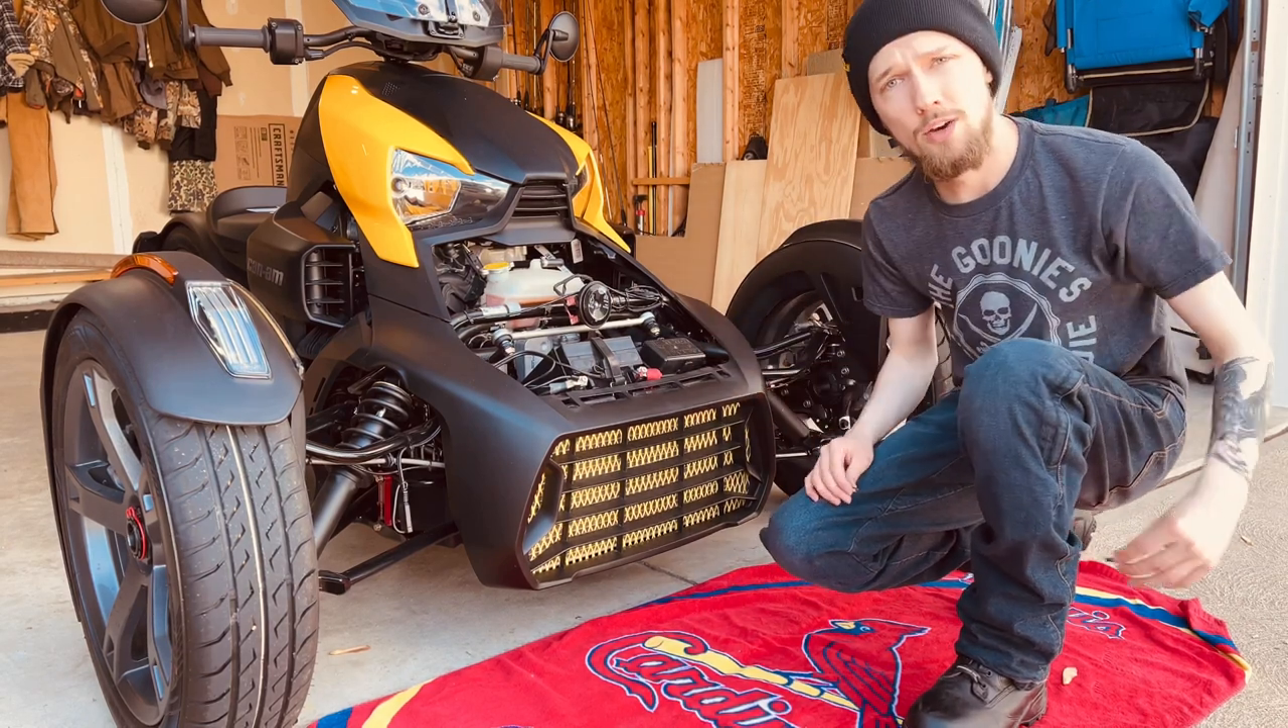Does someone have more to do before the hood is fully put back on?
Yes.